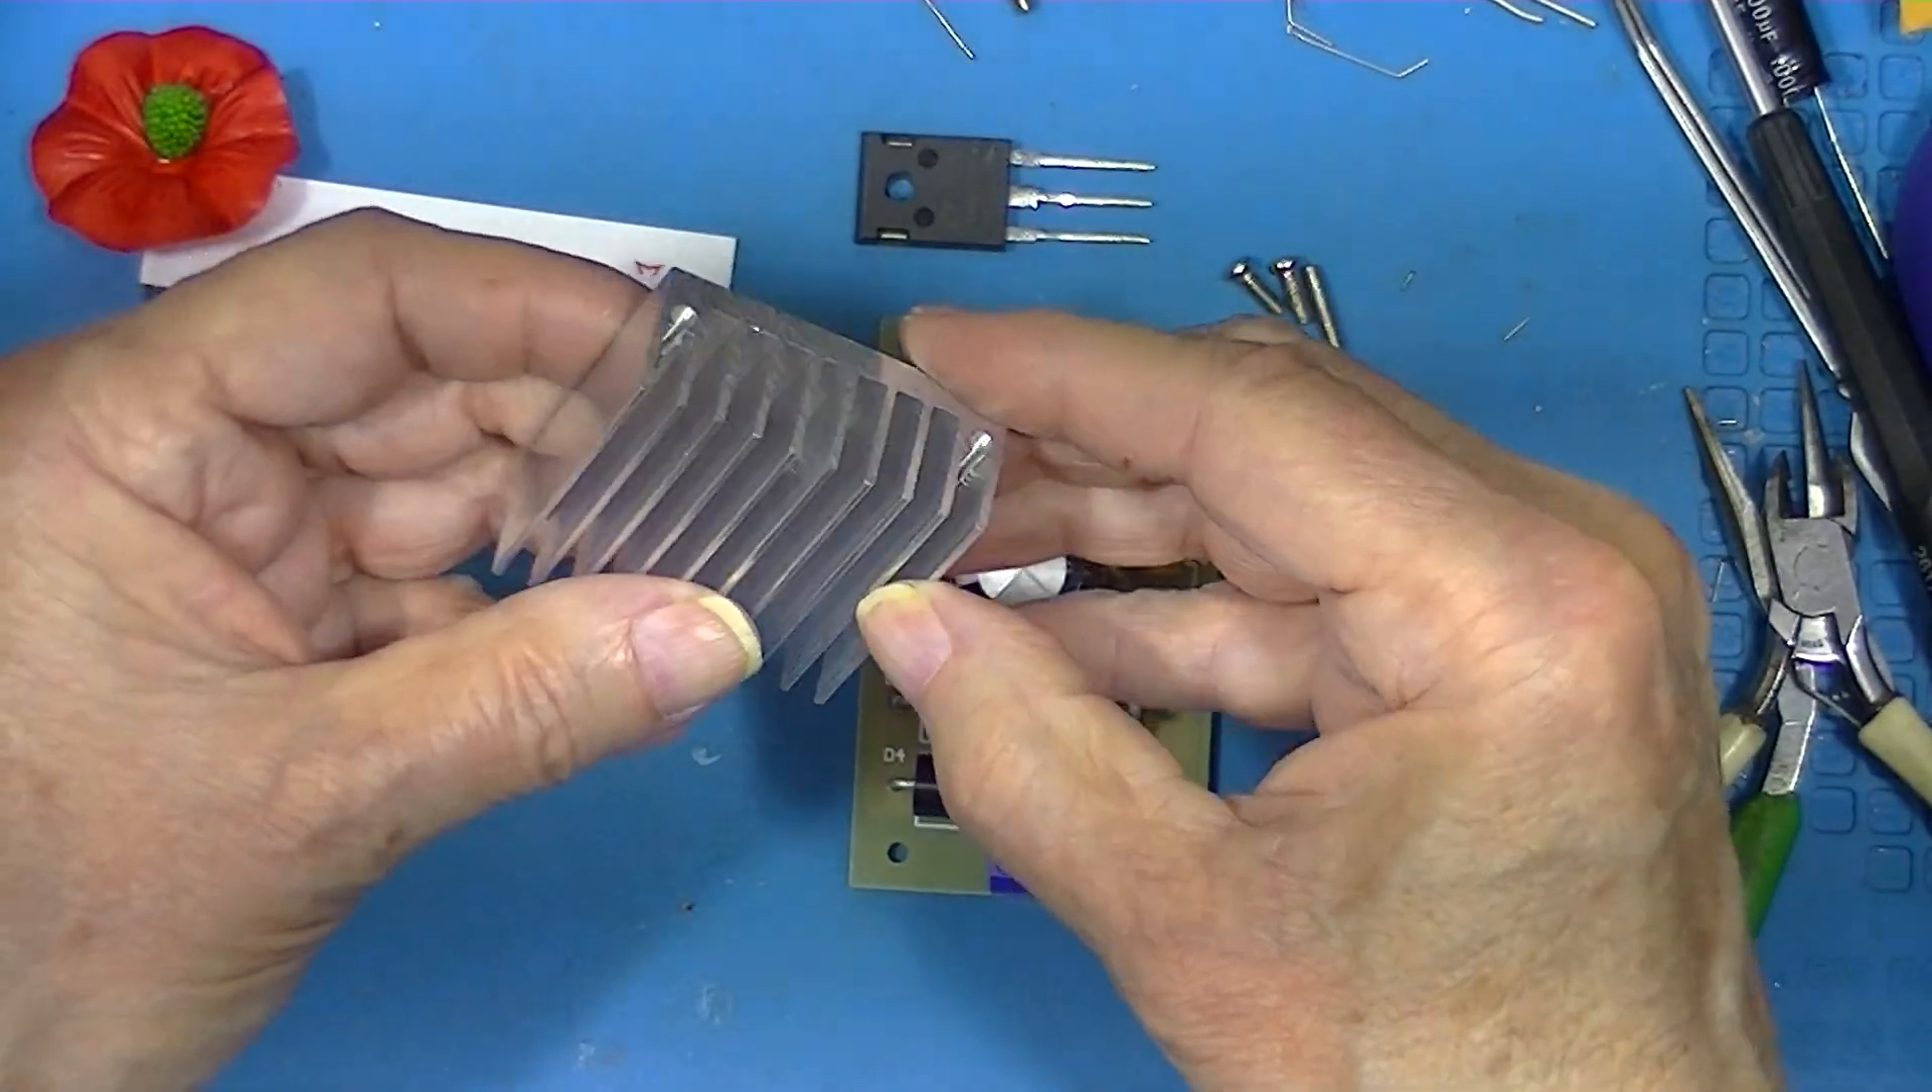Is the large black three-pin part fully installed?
No.